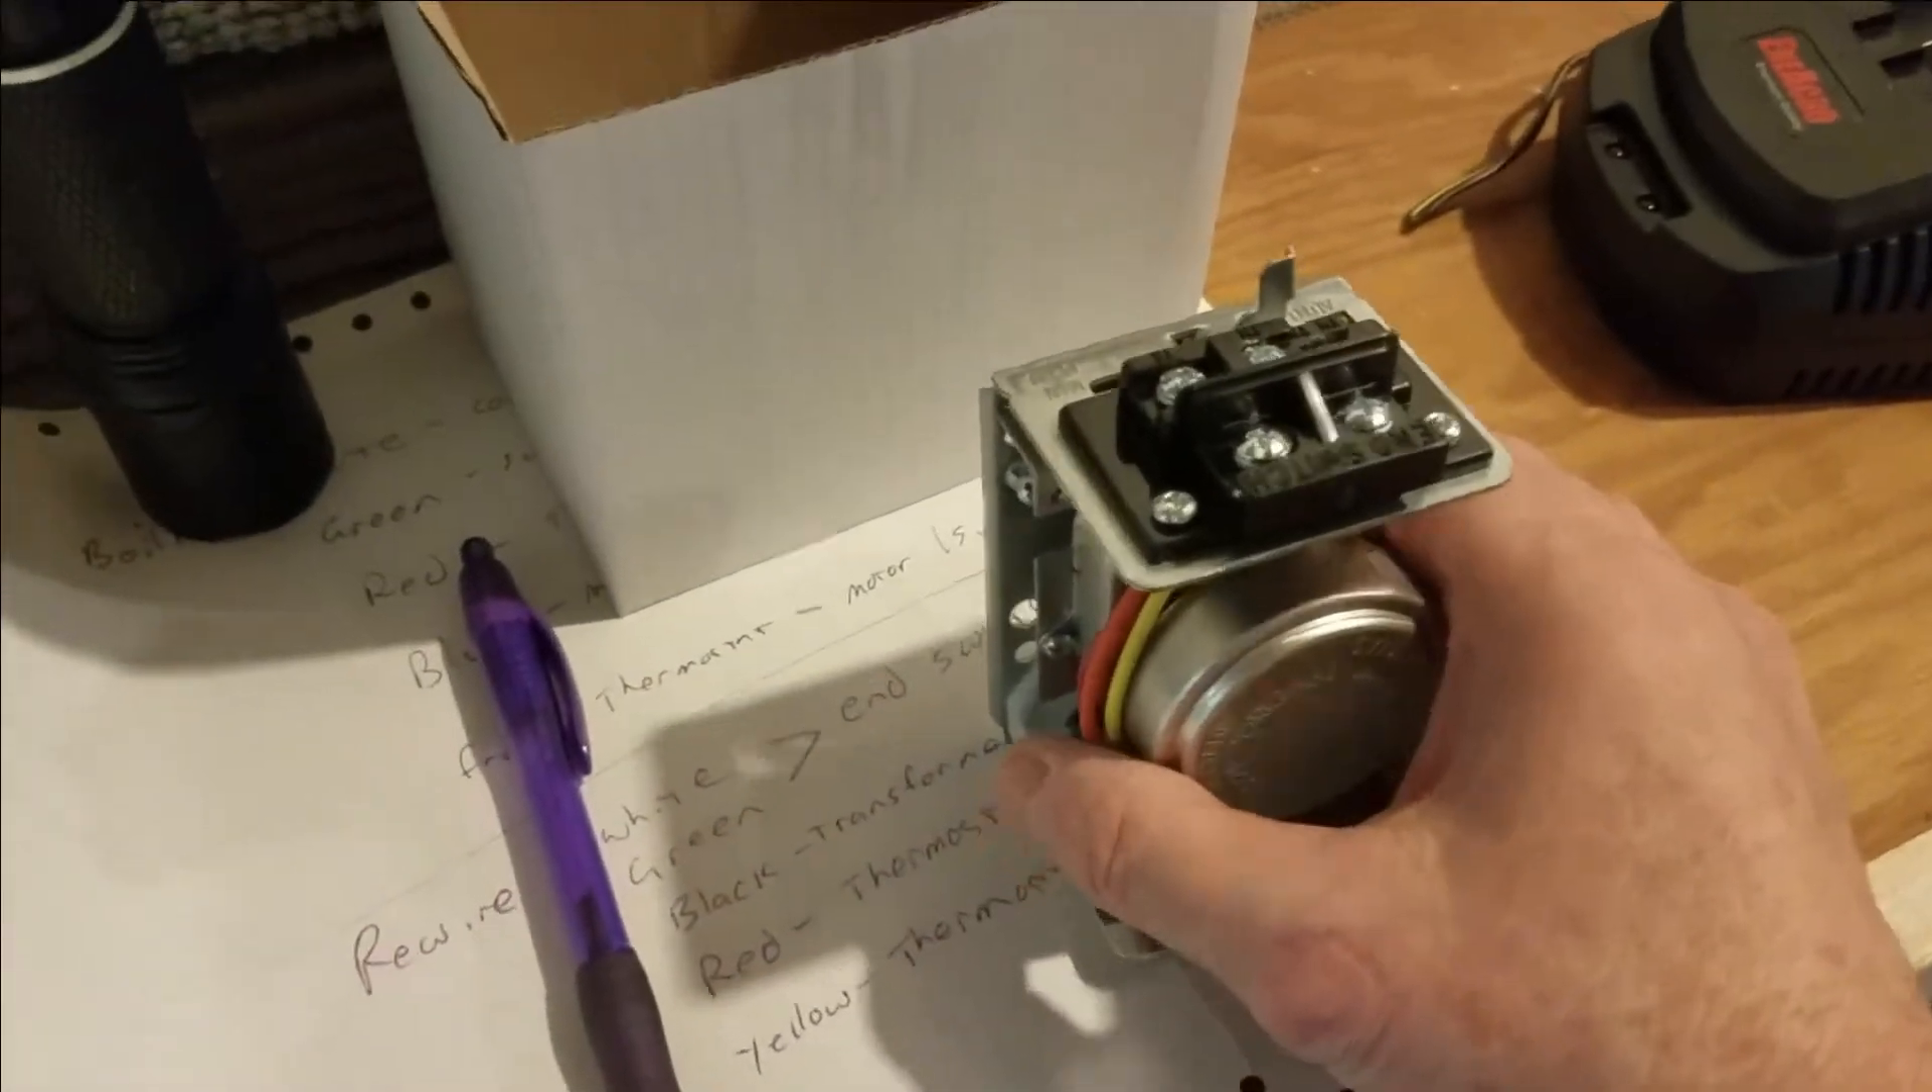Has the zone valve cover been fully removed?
Yes.